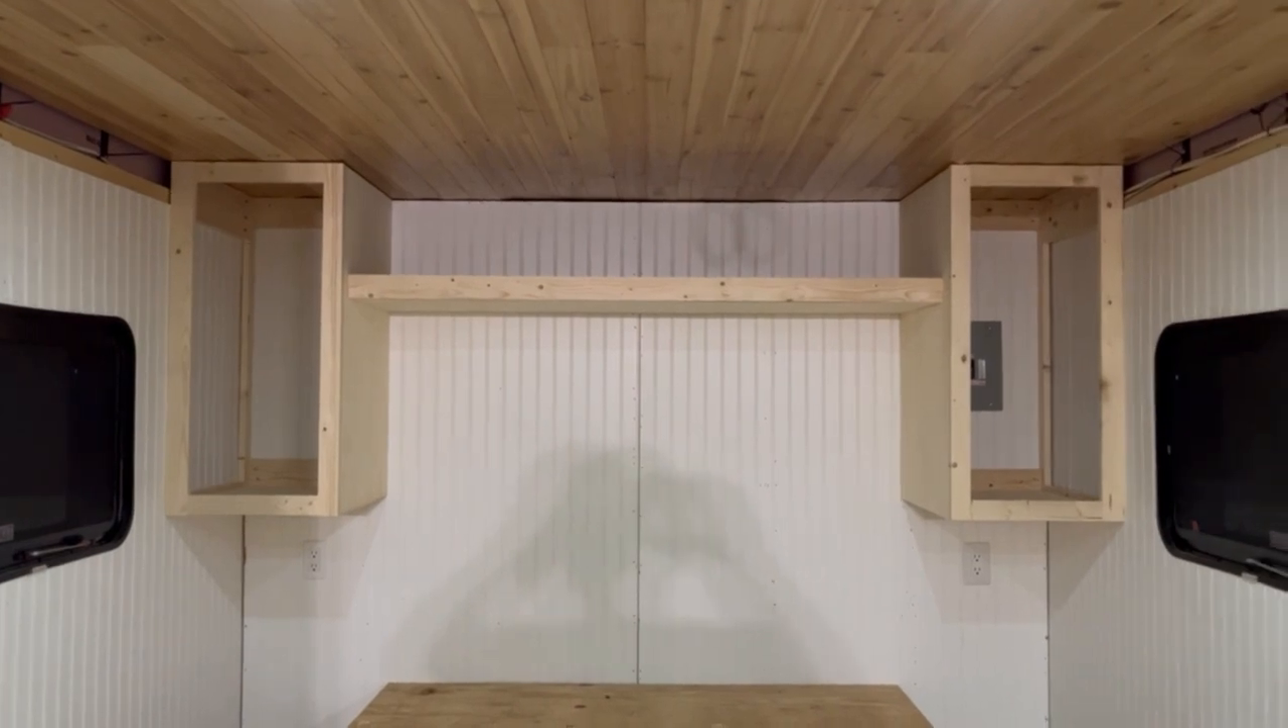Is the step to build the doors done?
No.